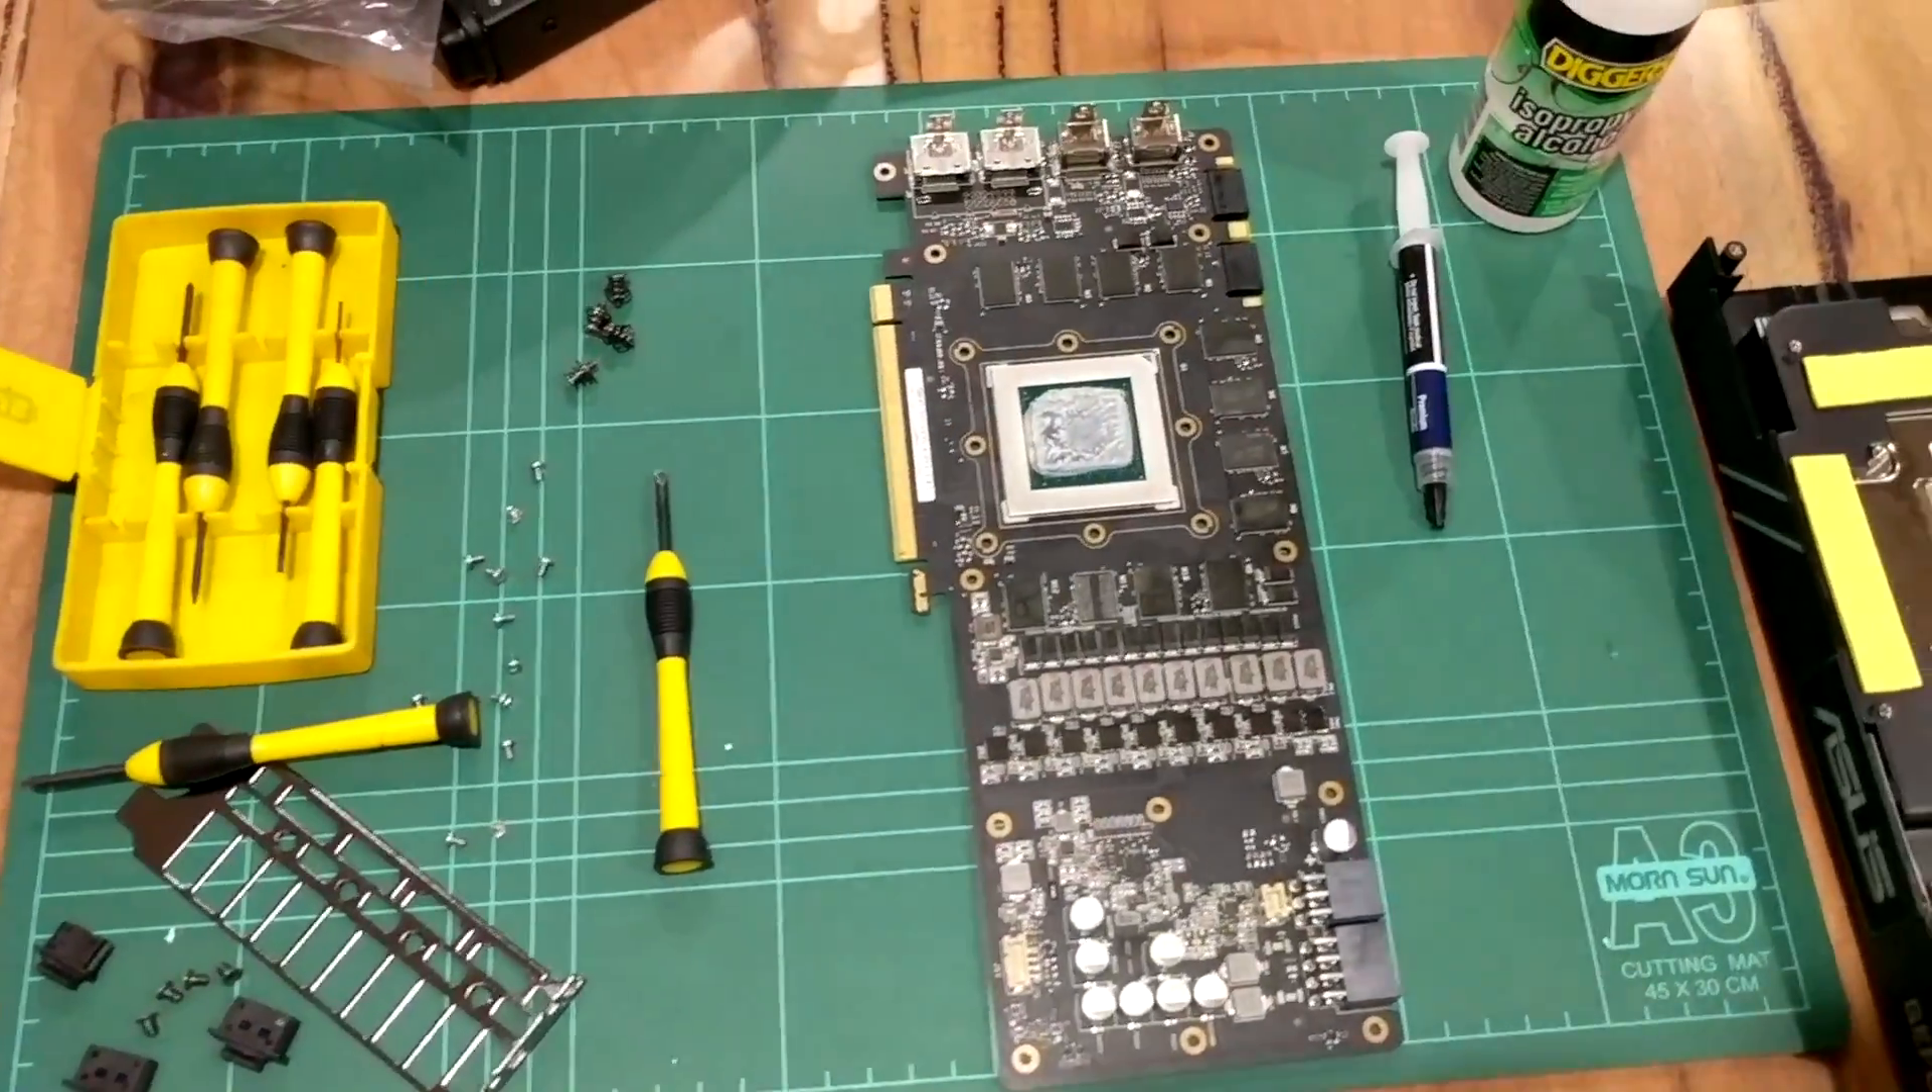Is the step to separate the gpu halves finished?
Yes.